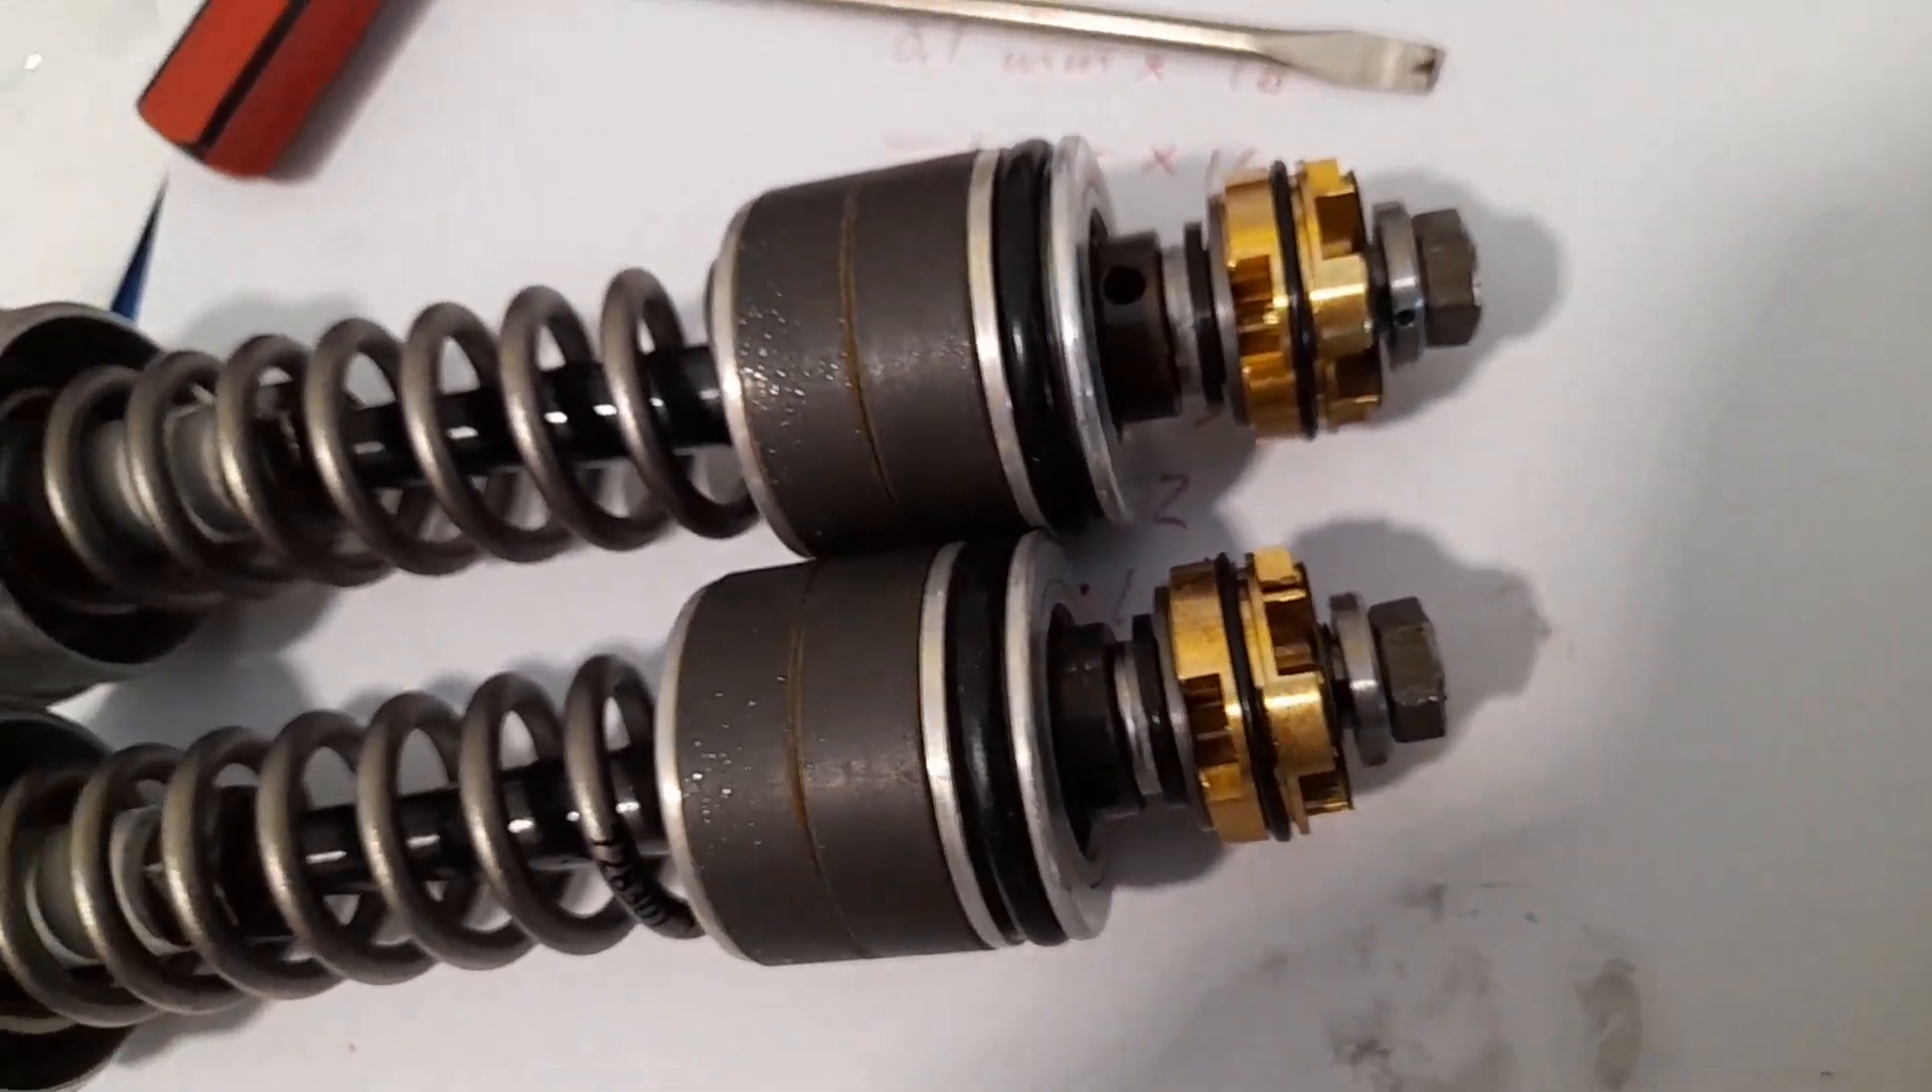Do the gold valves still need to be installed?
No.